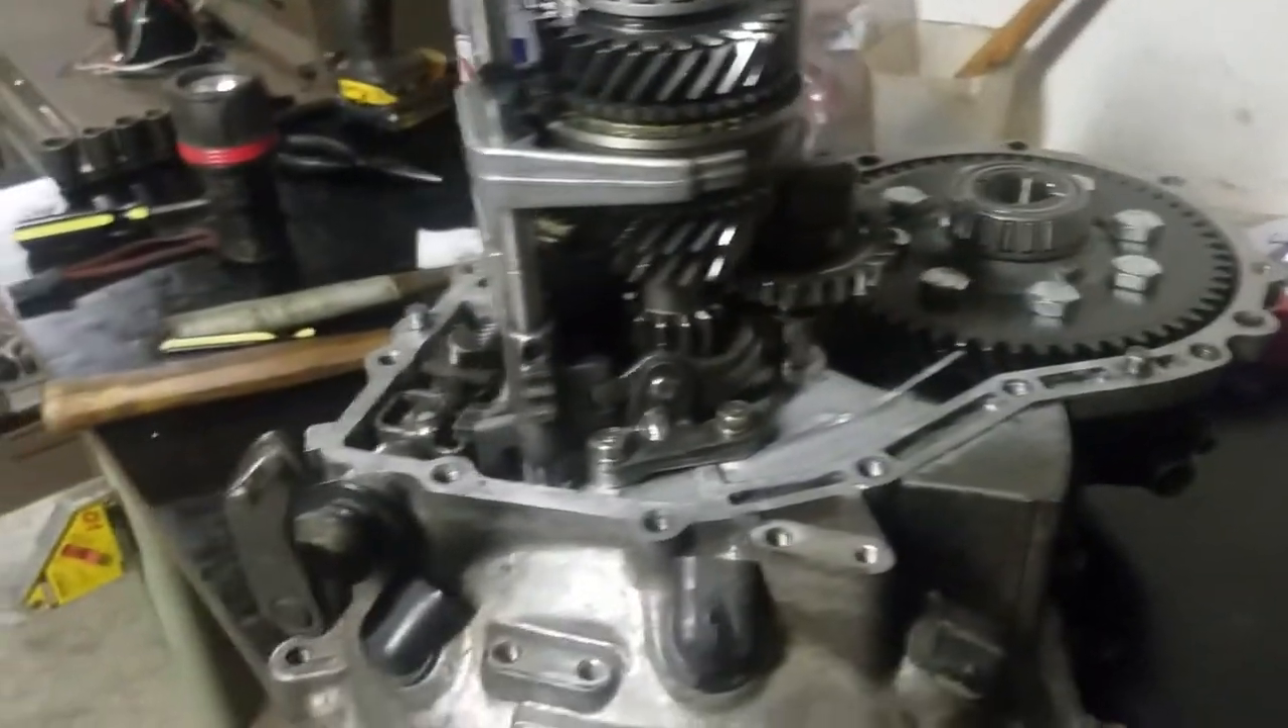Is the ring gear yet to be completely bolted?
No.